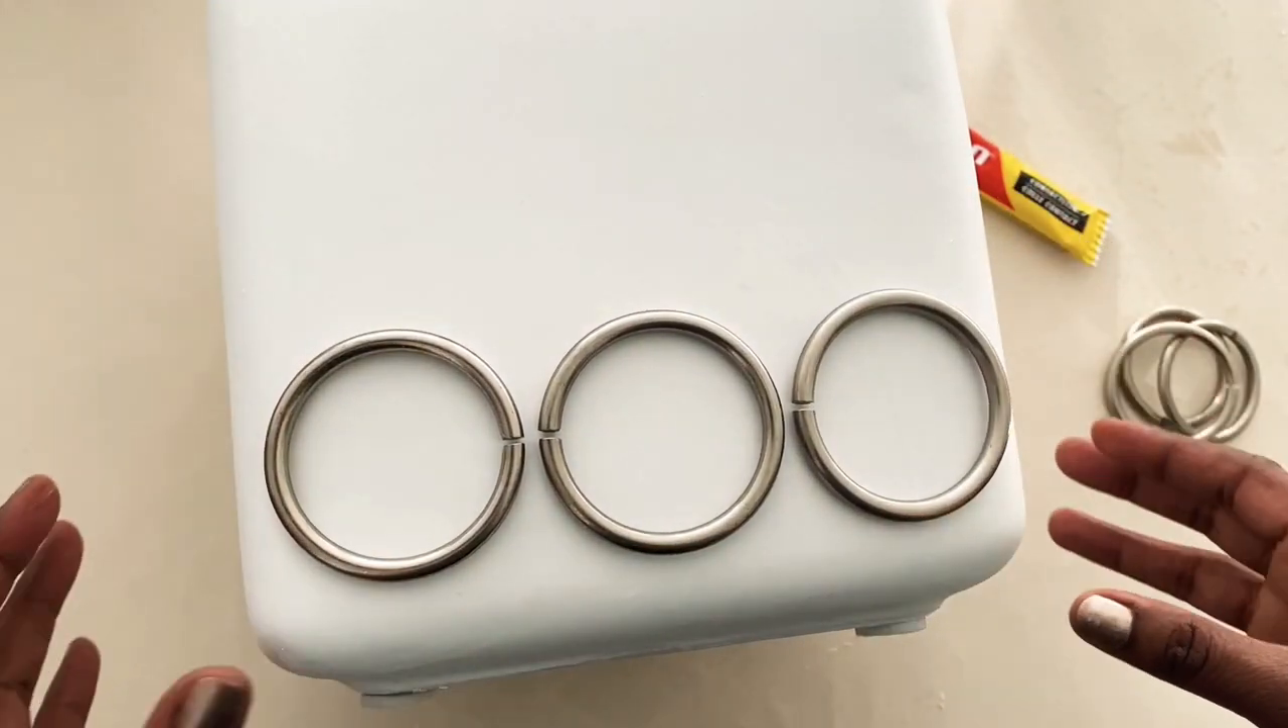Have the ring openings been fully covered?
No.